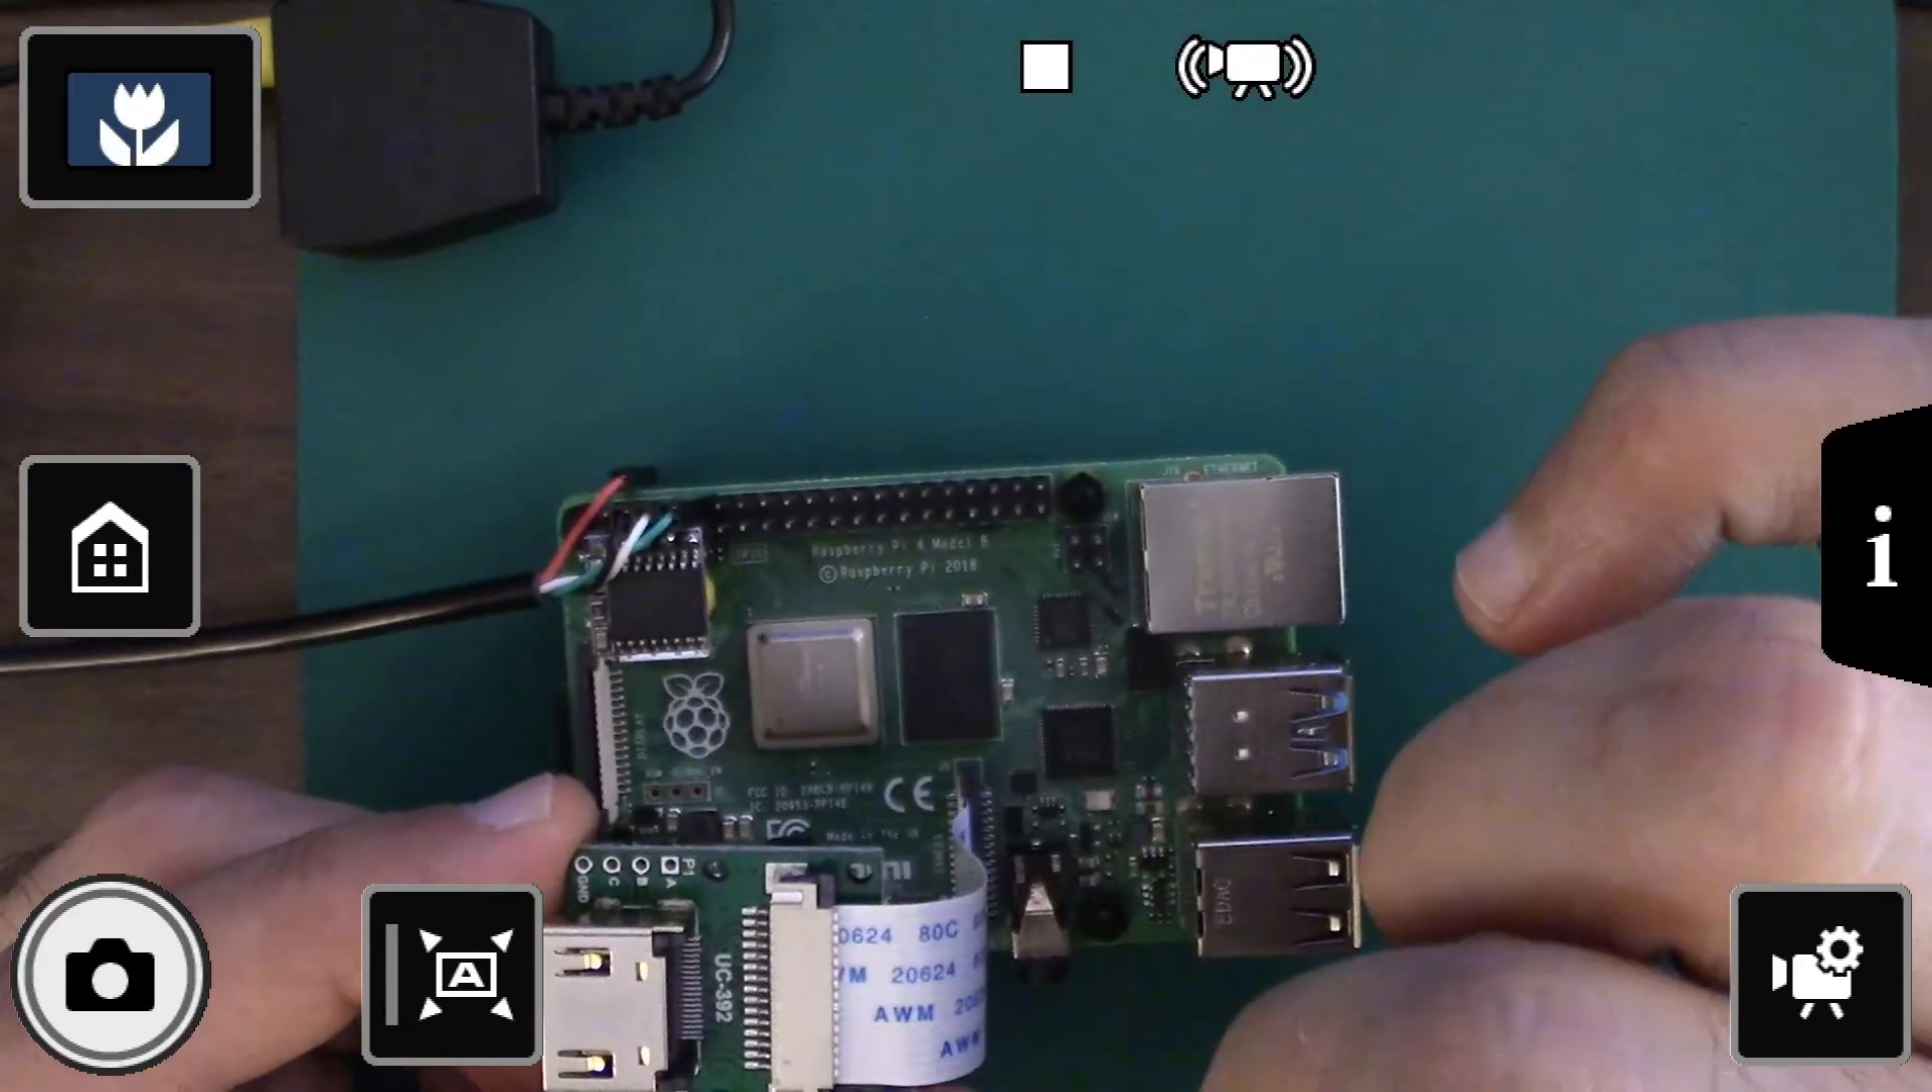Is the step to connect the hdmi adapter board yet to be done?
No.